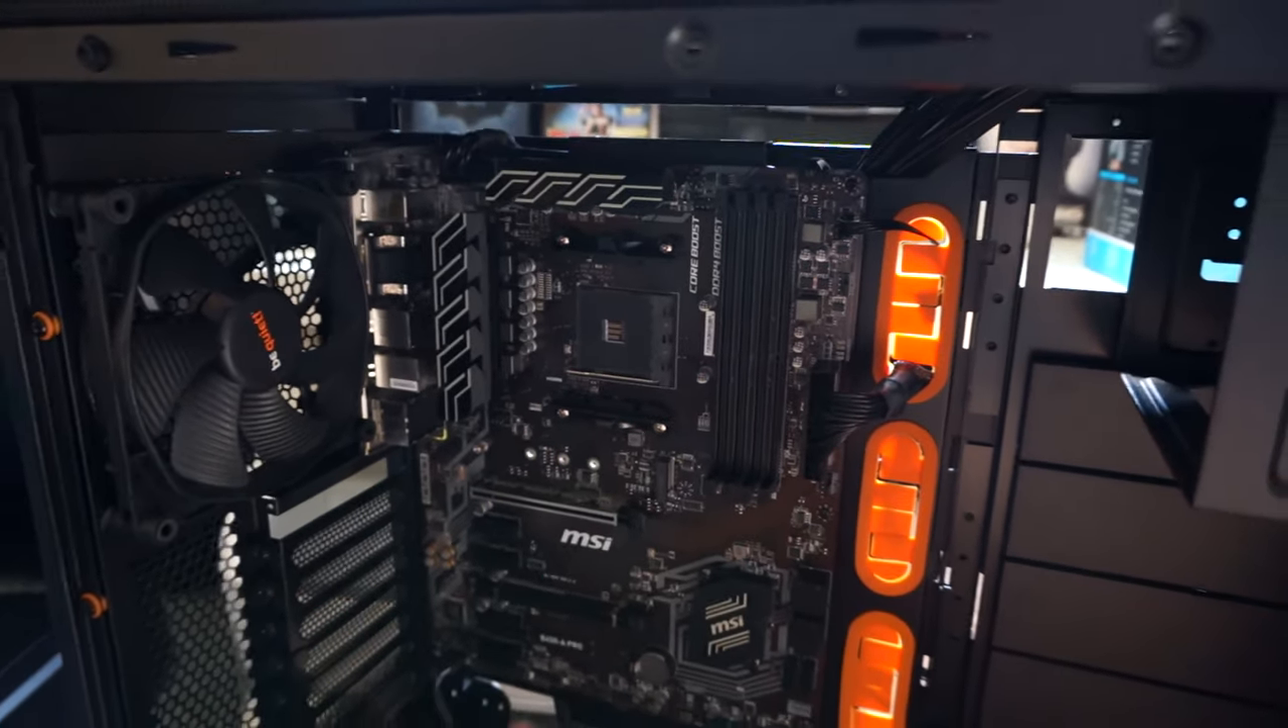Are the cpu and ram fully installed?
No.